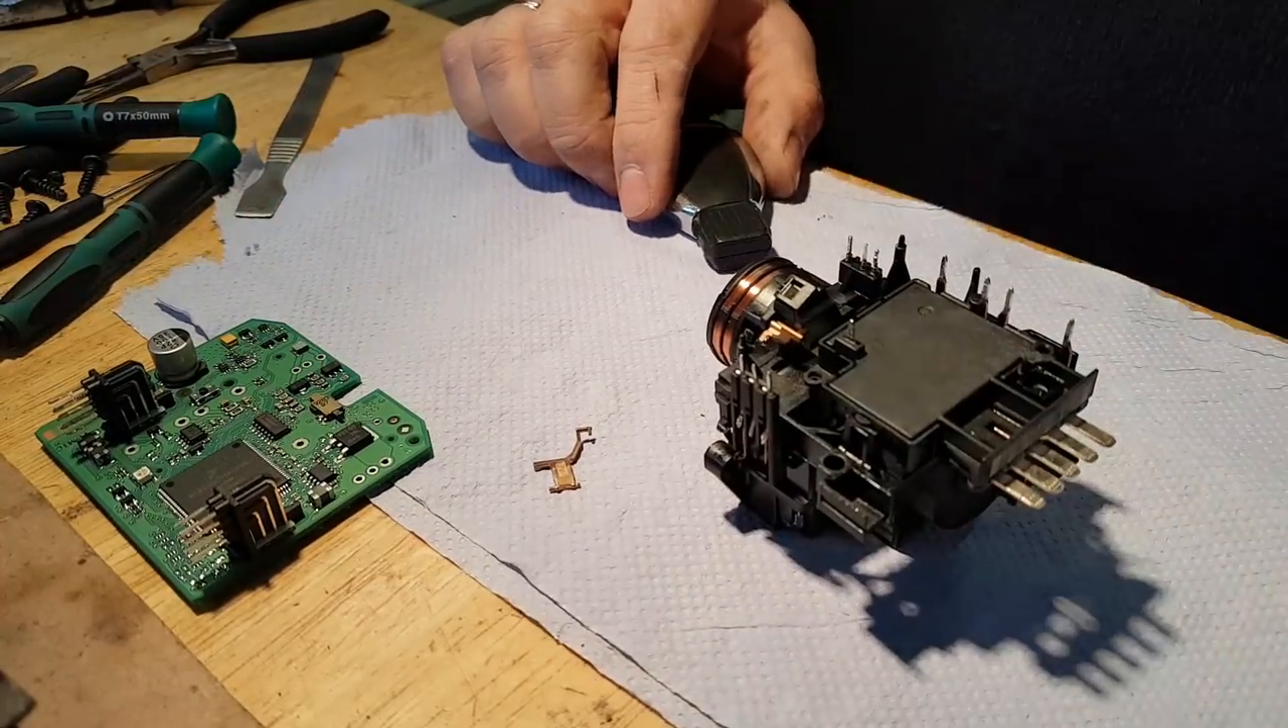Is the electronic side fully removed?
Yes.